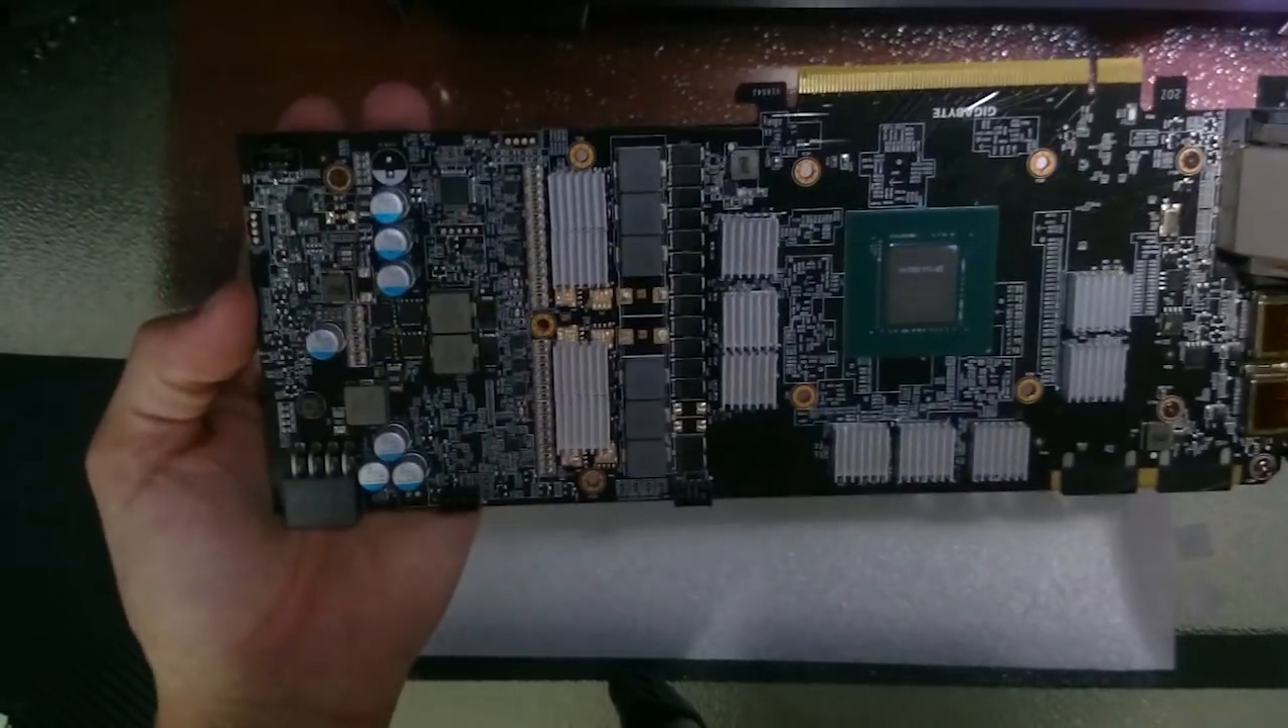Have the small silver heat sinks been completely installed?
Yes.